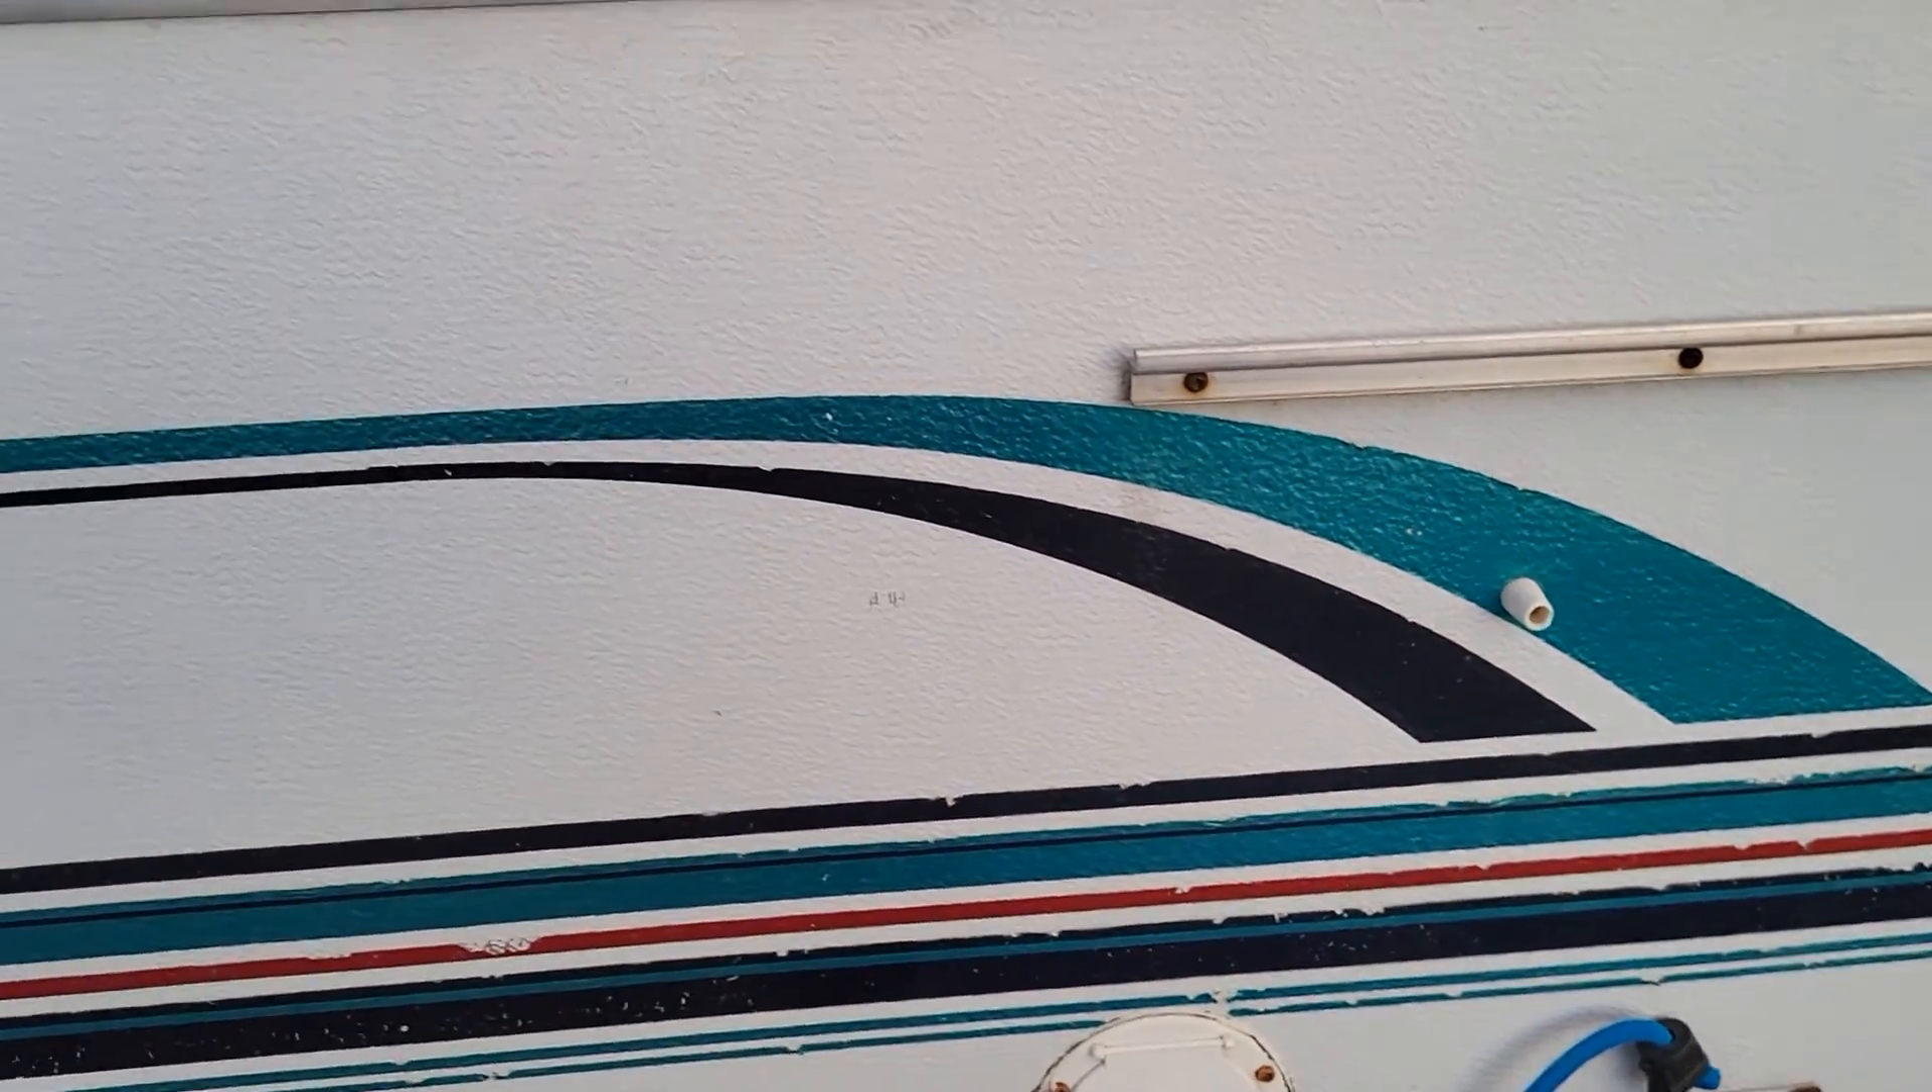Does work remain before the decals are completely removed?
Yes.